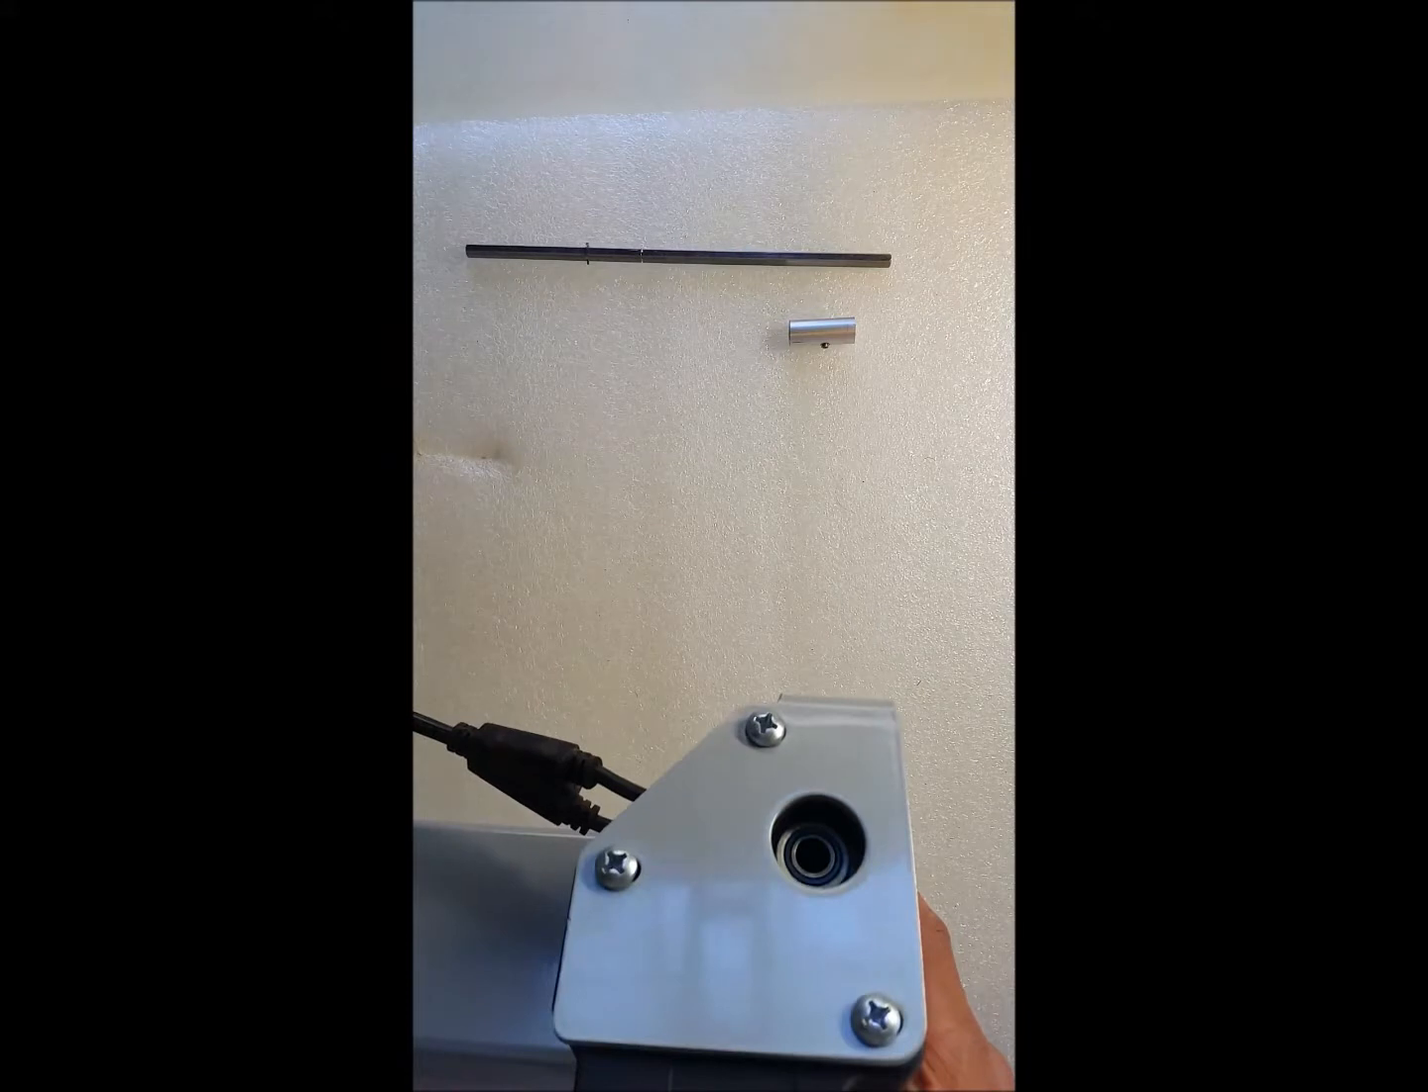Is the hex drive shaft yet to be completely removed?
No.